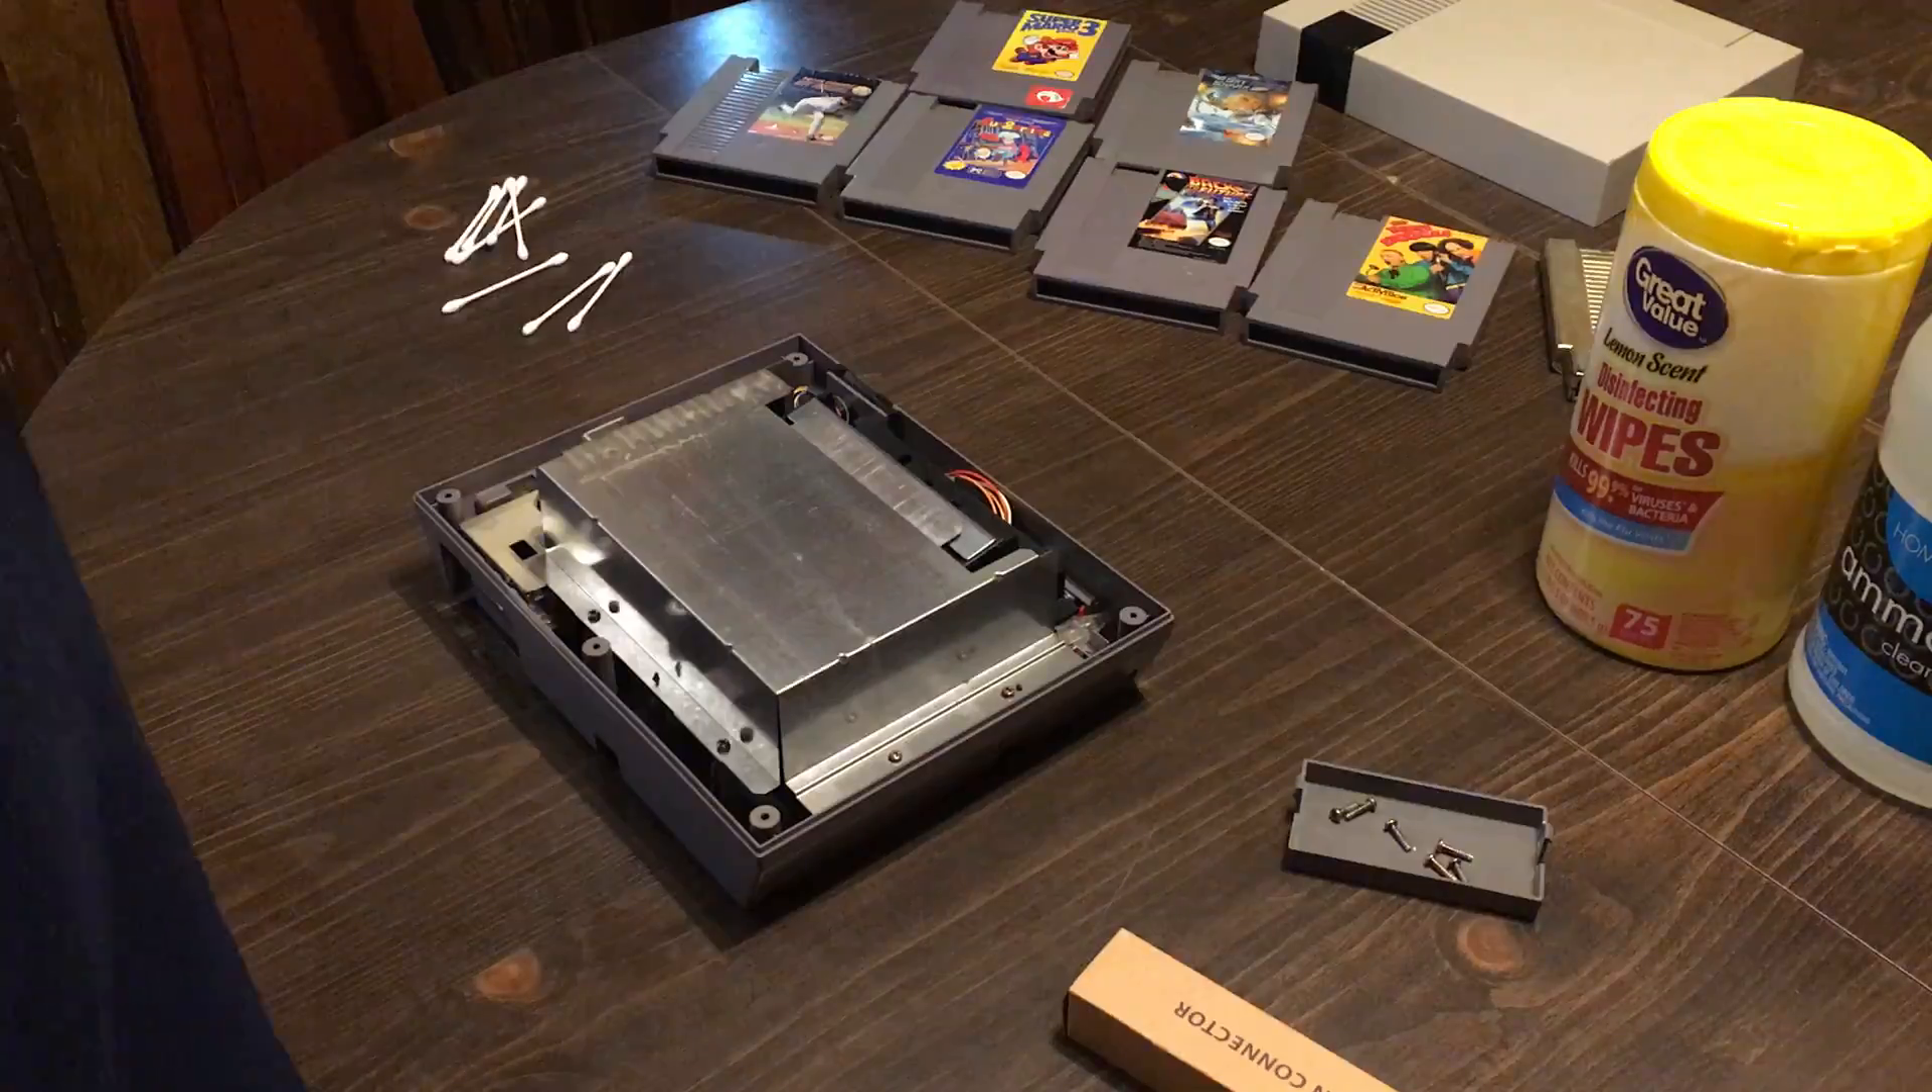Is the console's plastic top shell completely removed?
Yes.